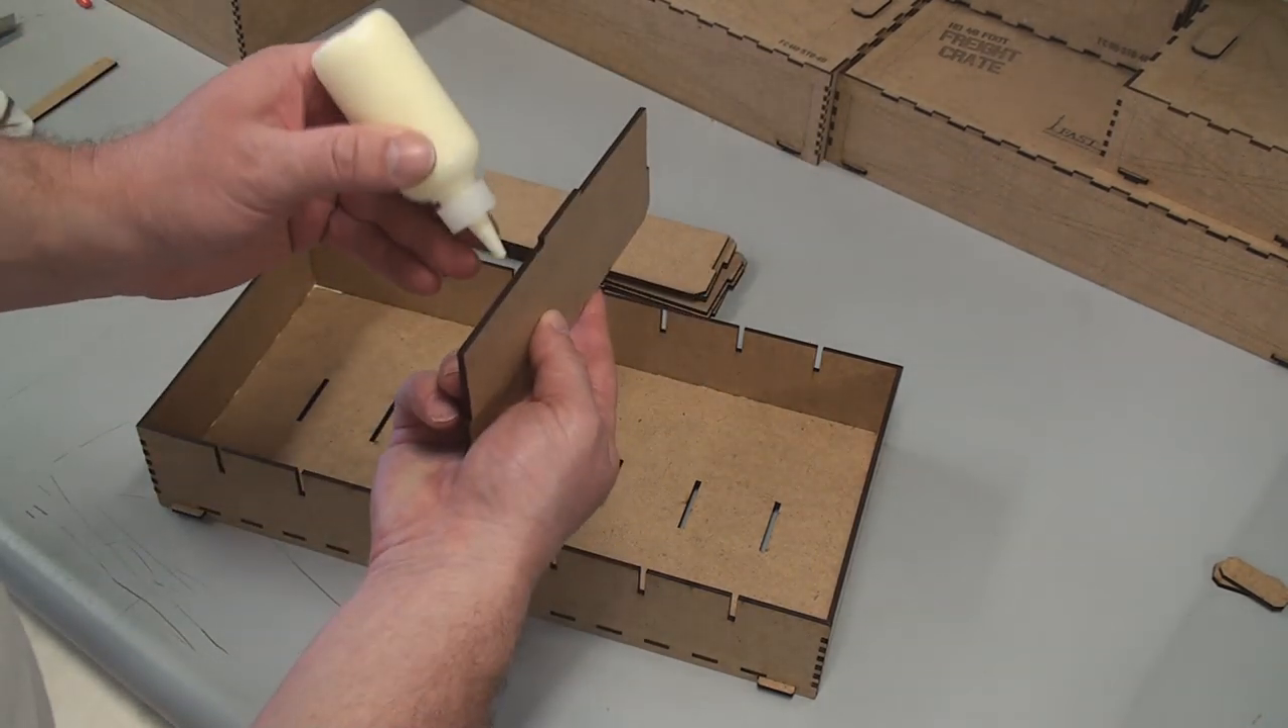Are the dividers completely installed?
No.